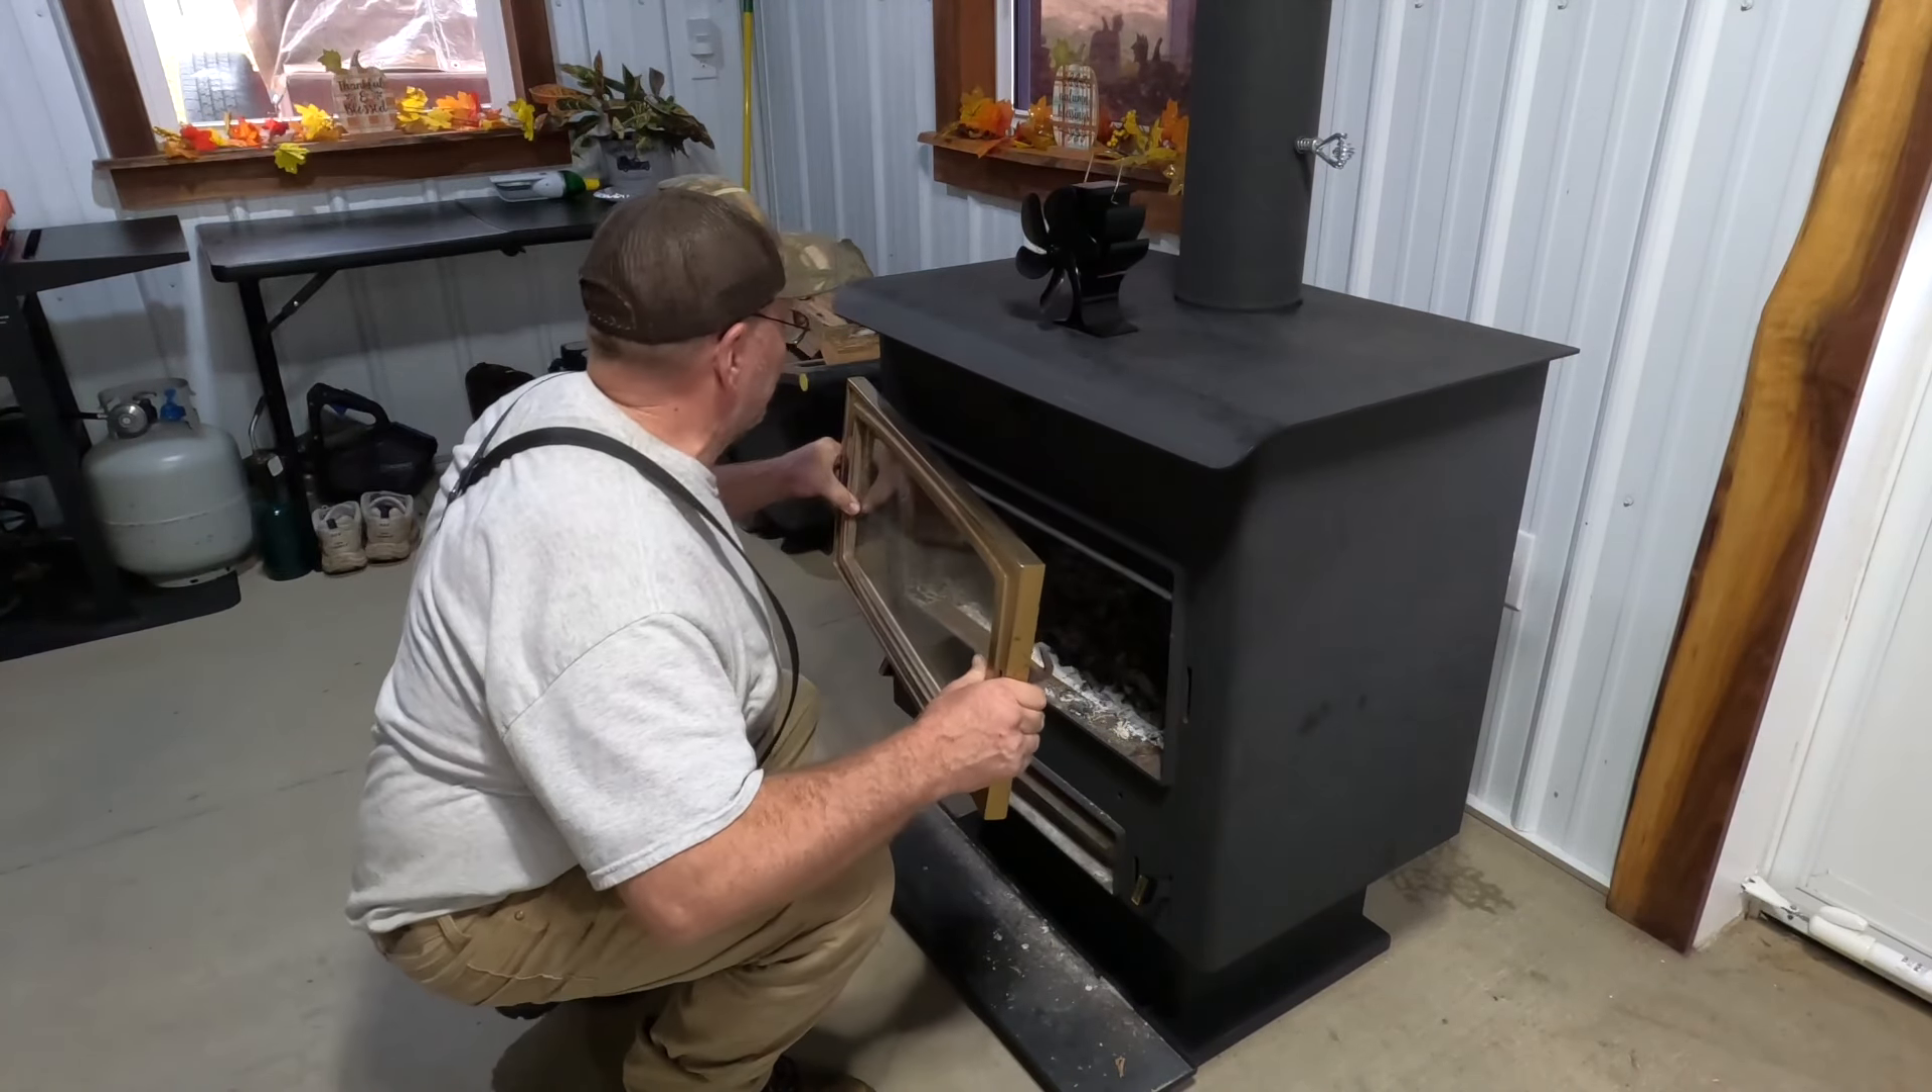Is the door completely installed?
No.